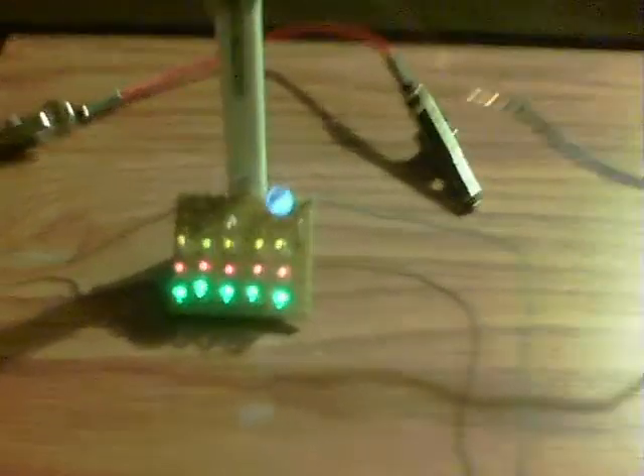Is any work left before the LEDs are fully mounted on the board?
No.